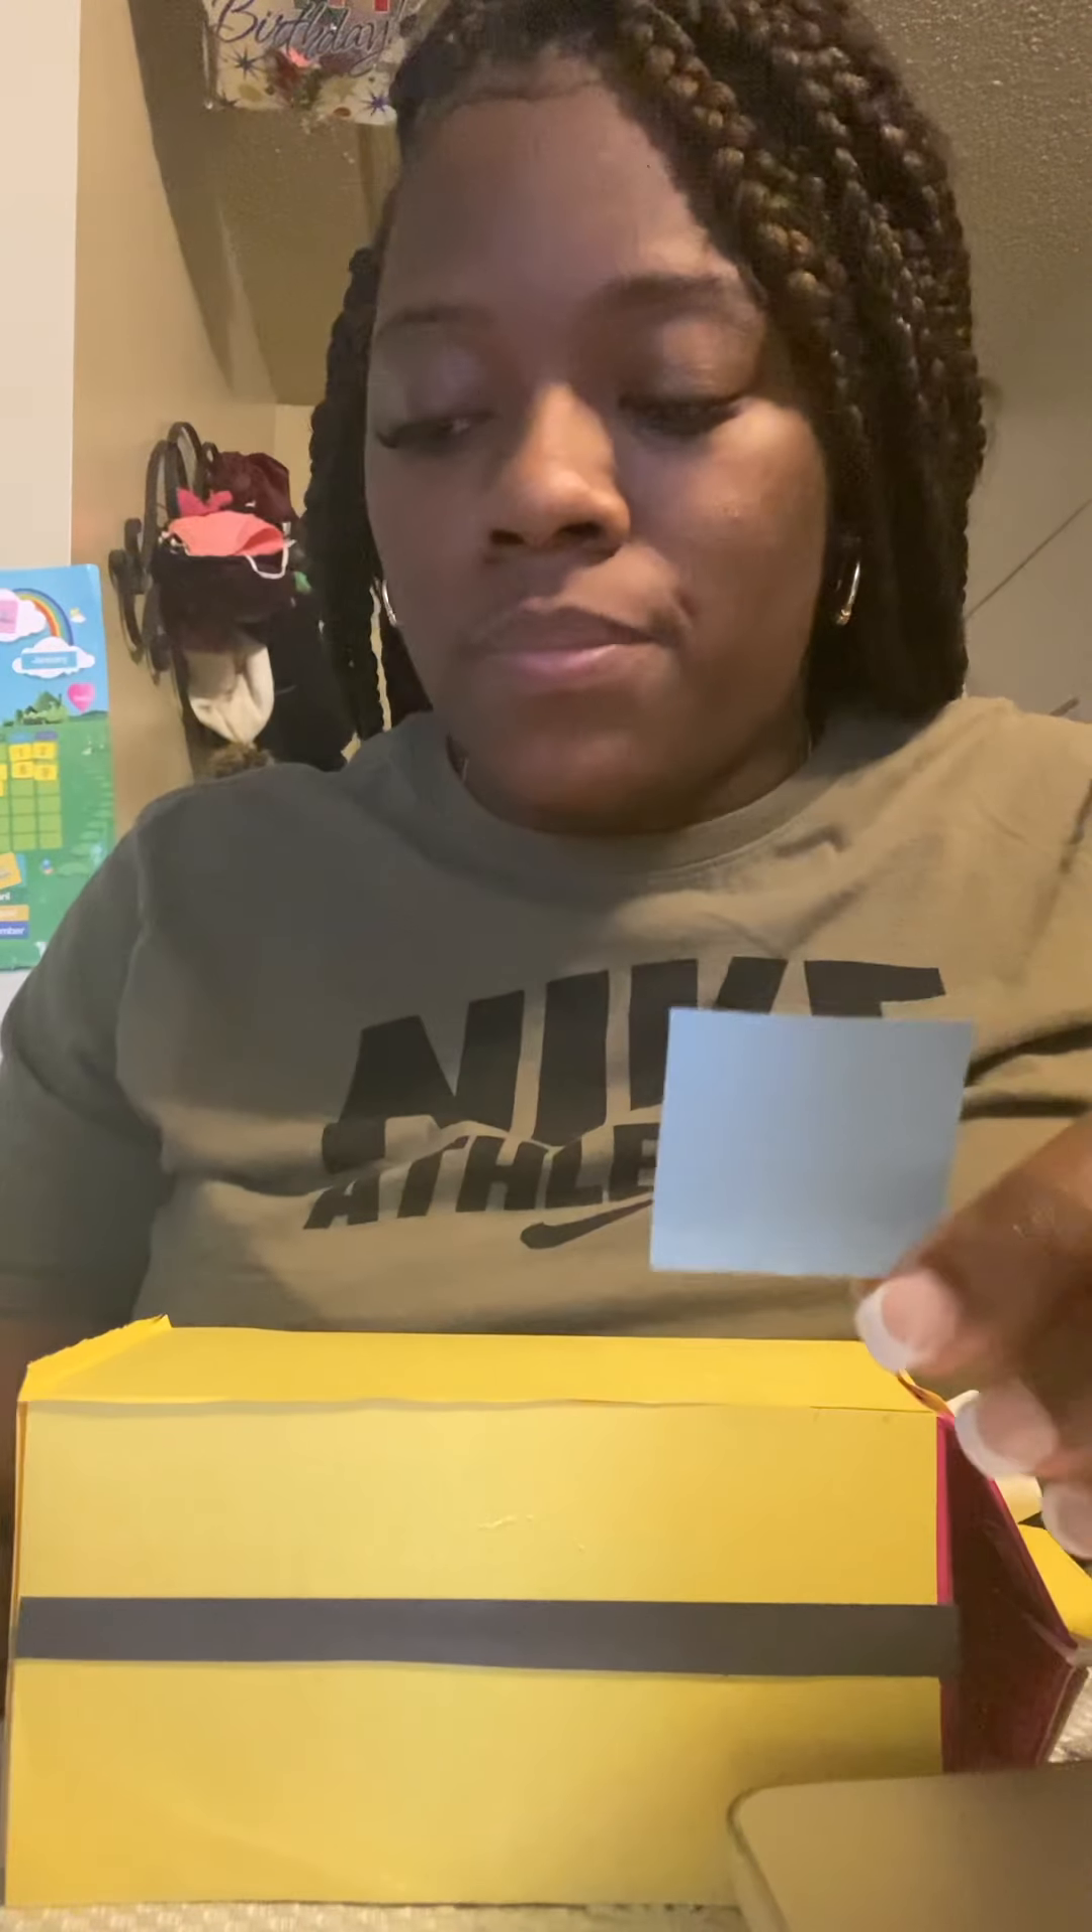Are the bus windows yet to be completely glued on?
Yes.